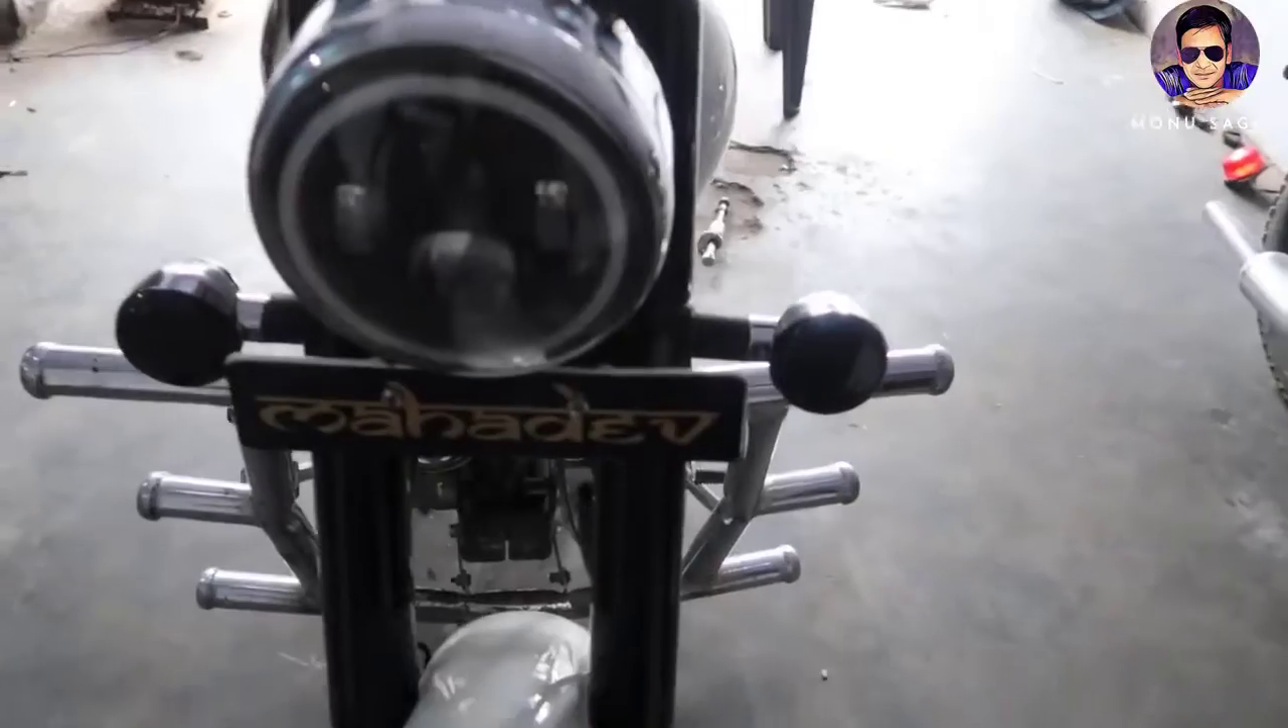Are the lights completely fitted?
Yes.